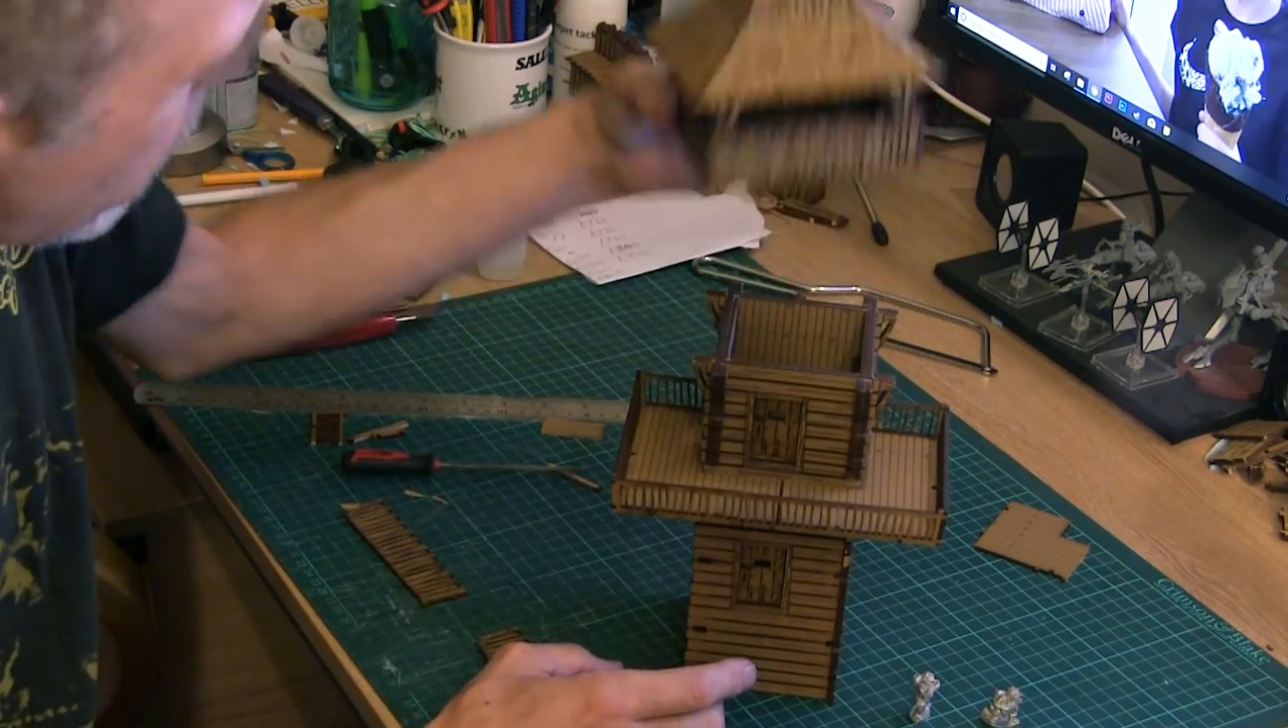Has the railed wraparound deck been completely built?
Yes.